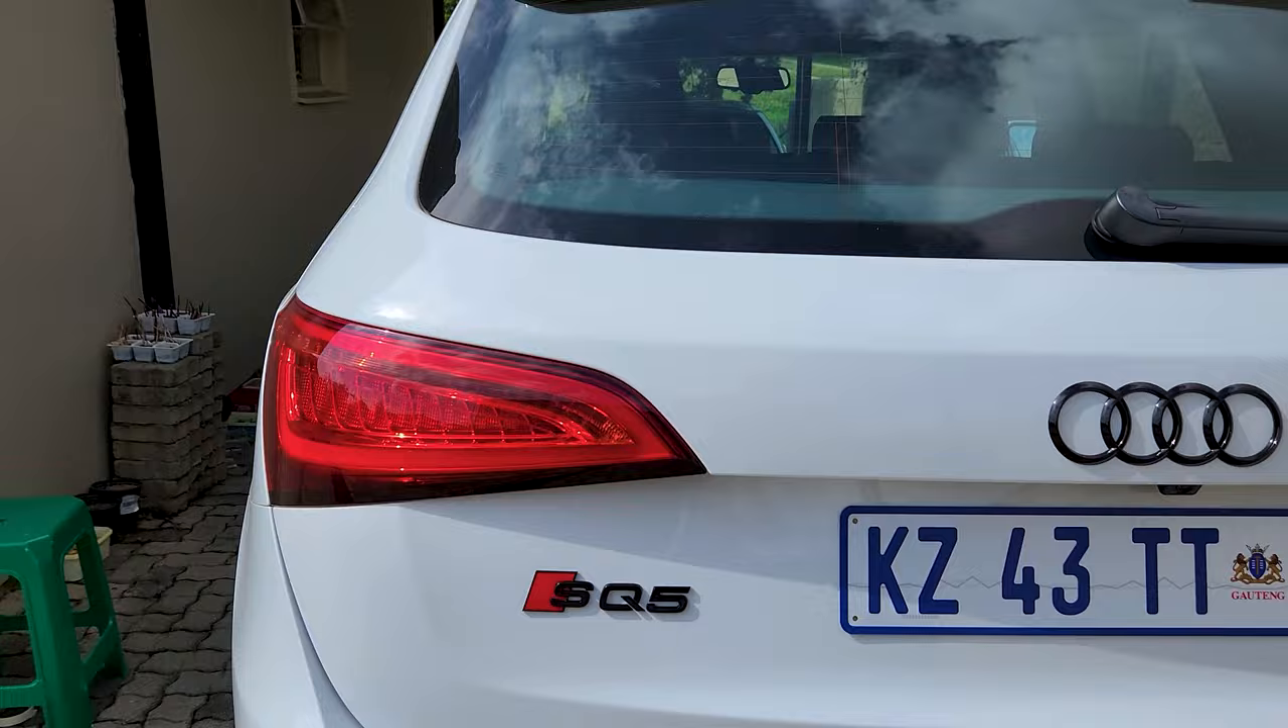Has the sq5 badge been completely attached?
Yes.